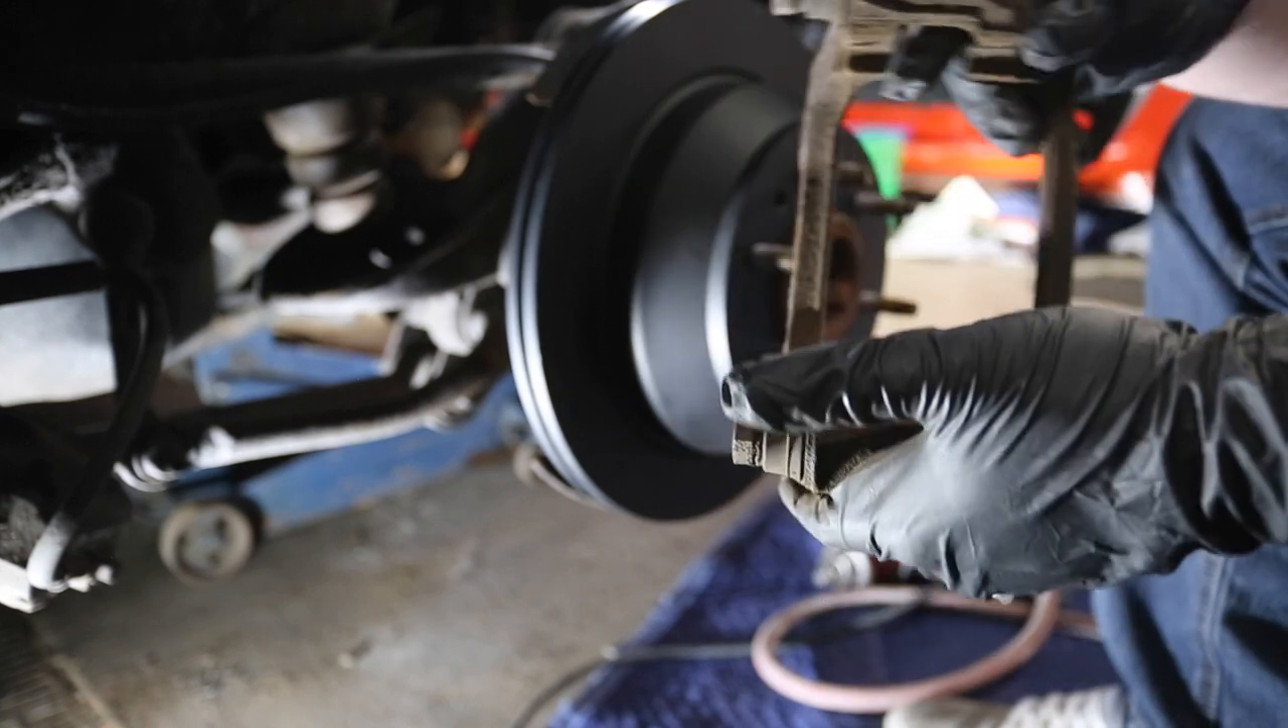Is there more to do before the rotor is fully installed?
No.